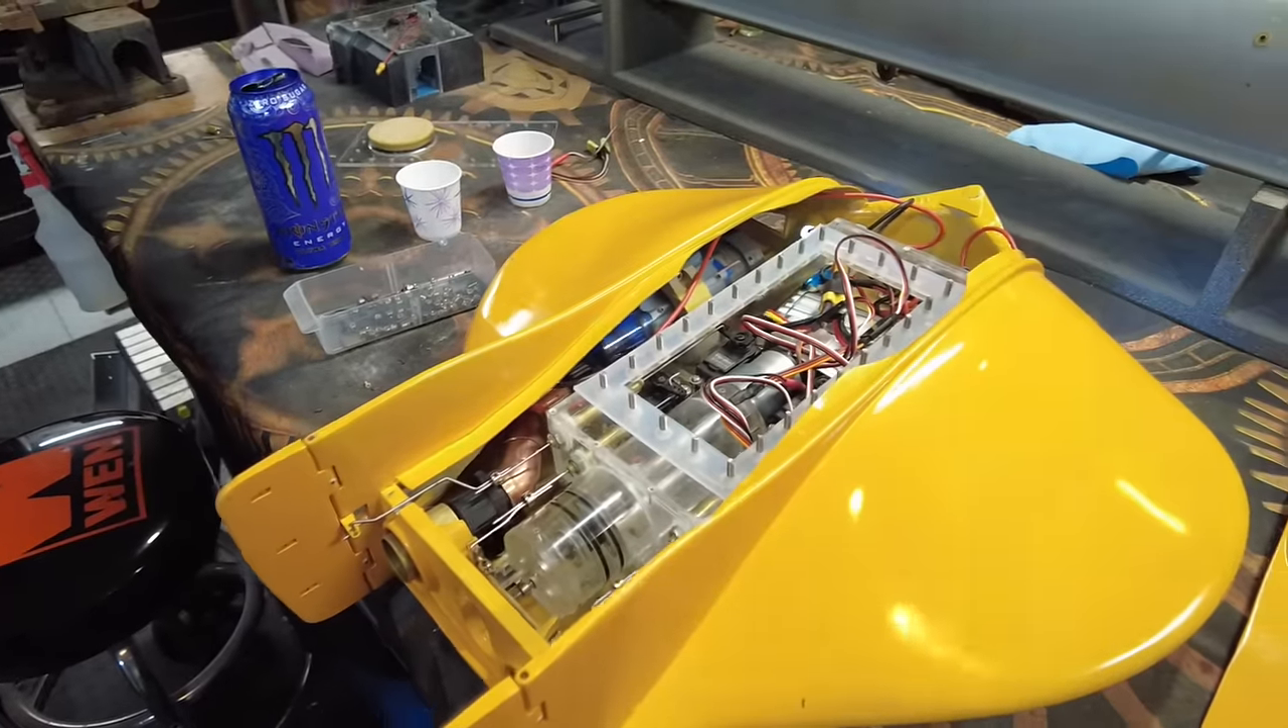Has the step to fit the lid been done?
No.